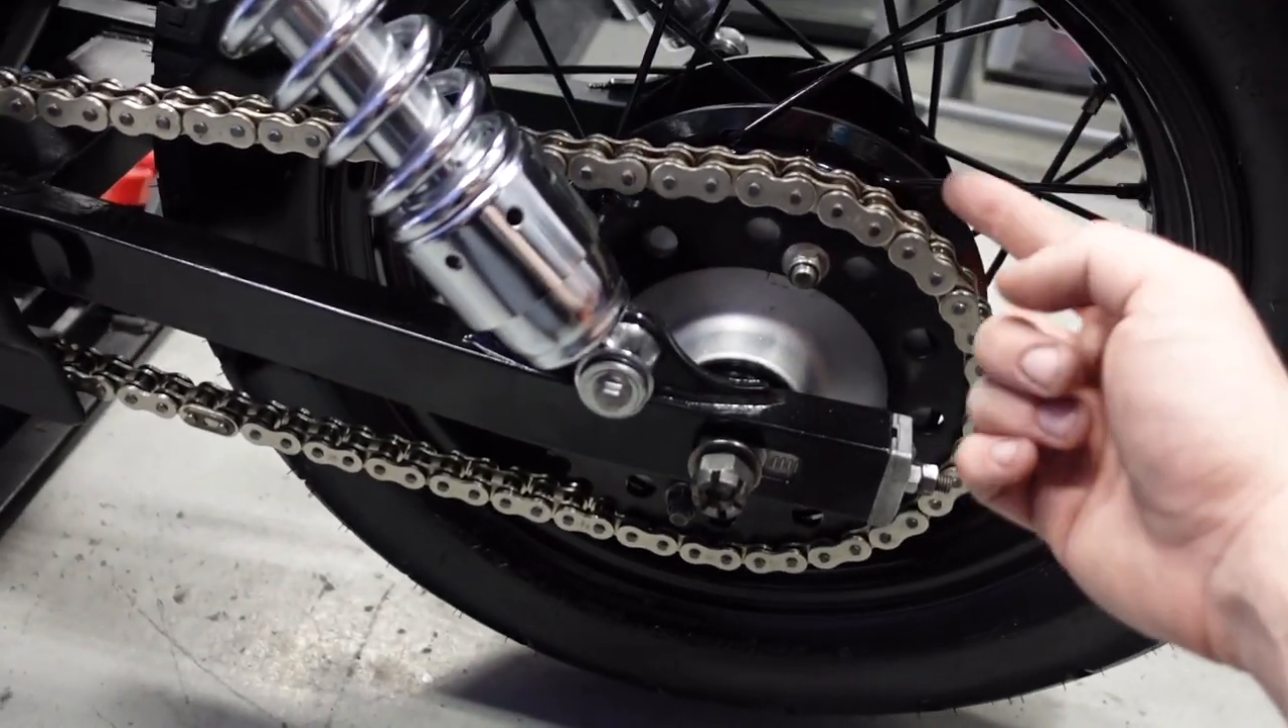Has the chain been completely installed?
Yes.